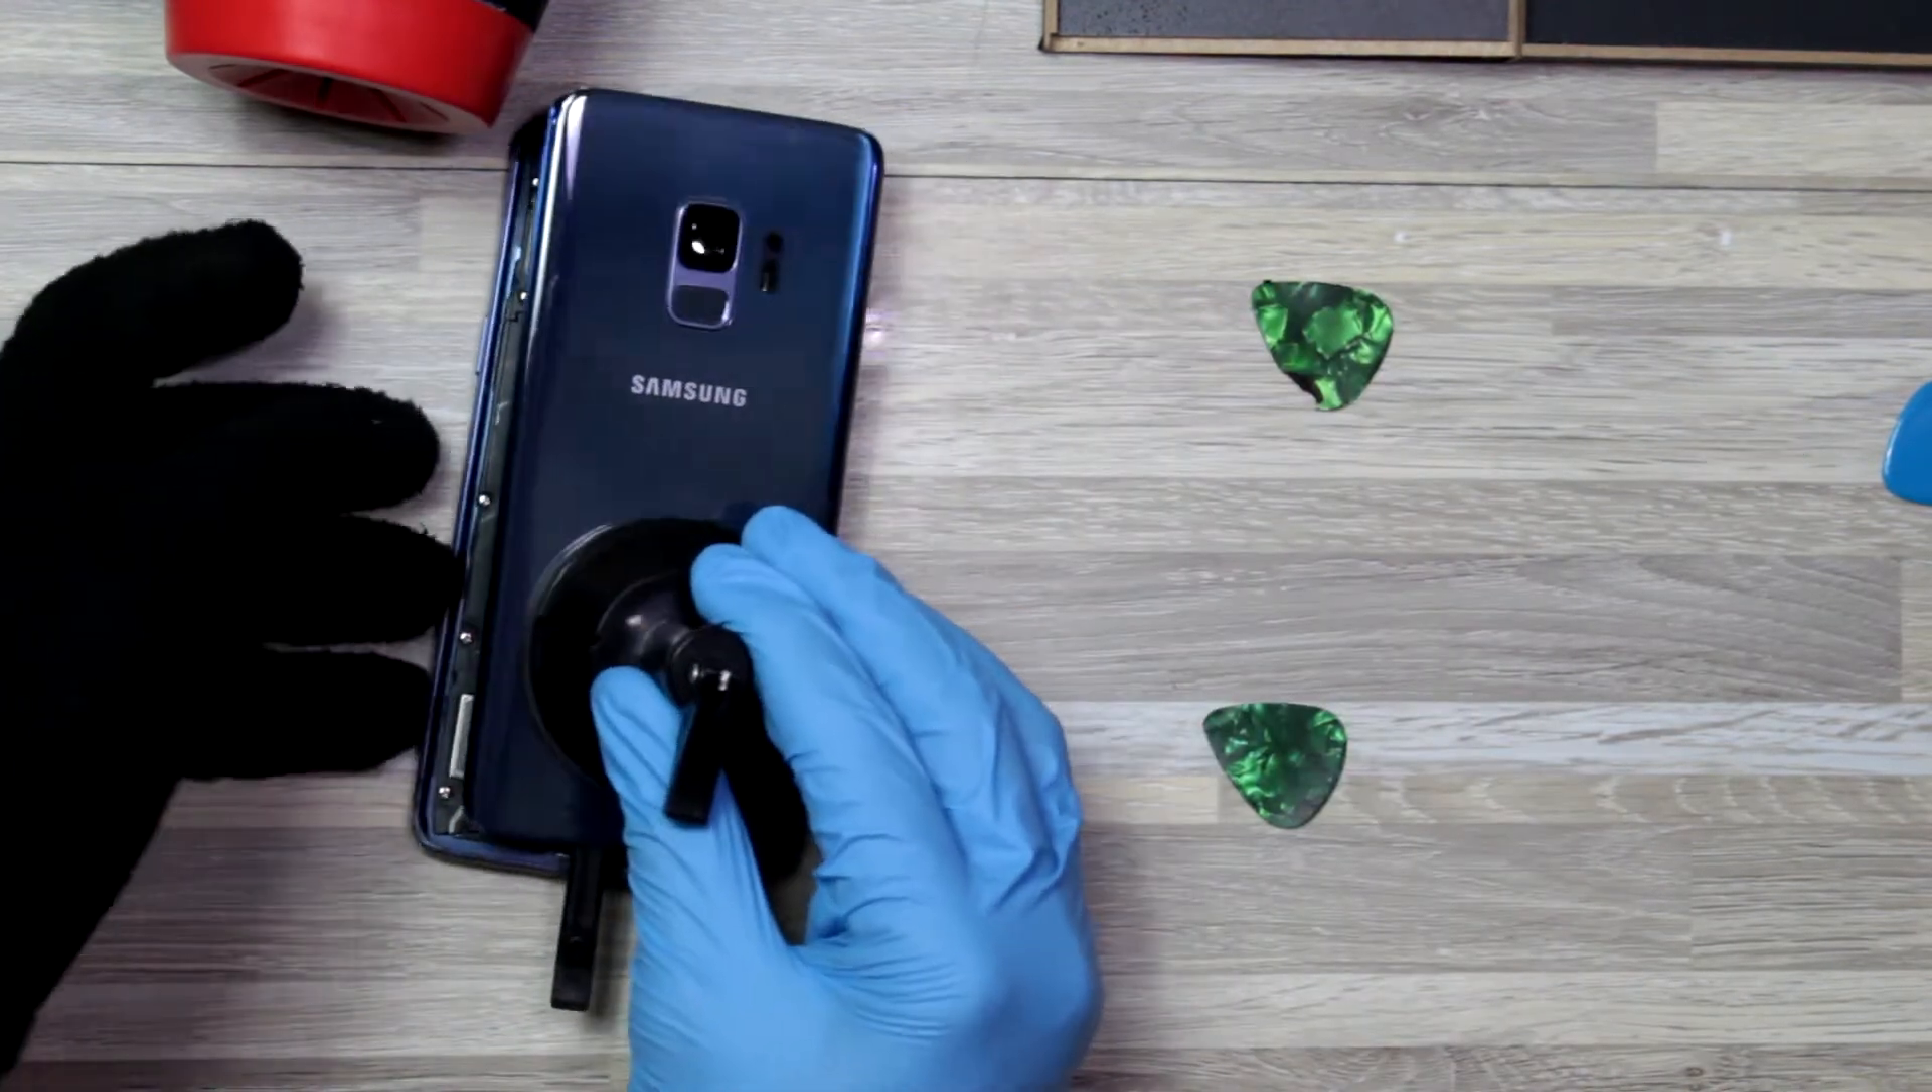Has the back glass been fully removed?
No.